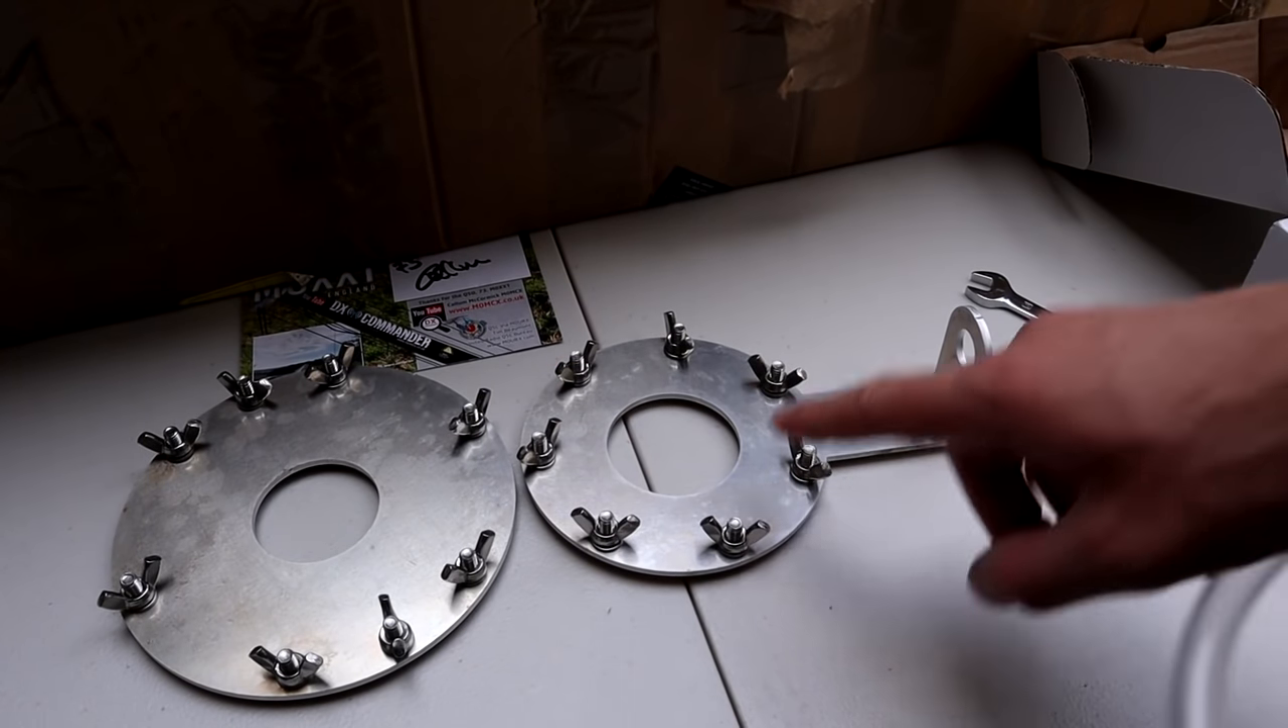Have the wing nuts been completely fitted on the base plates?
Yes.